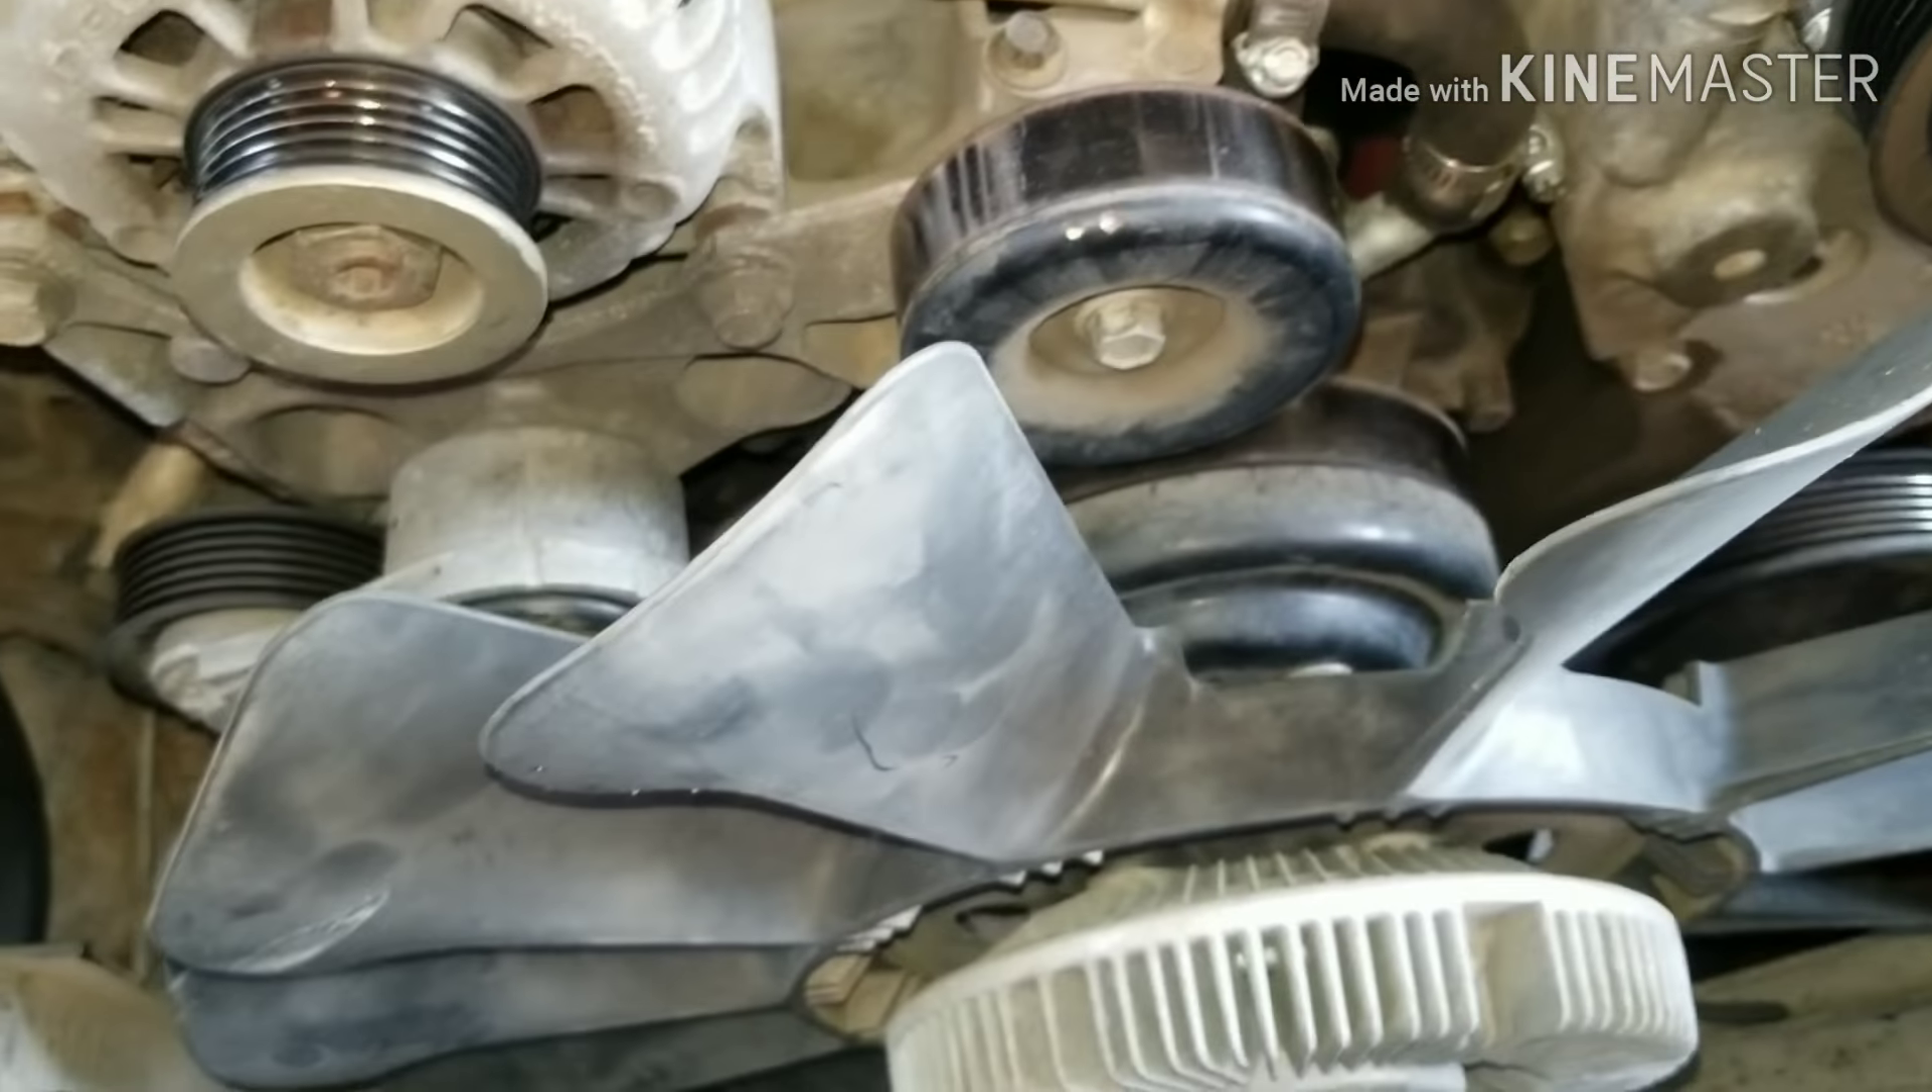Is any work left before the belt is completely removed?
No.